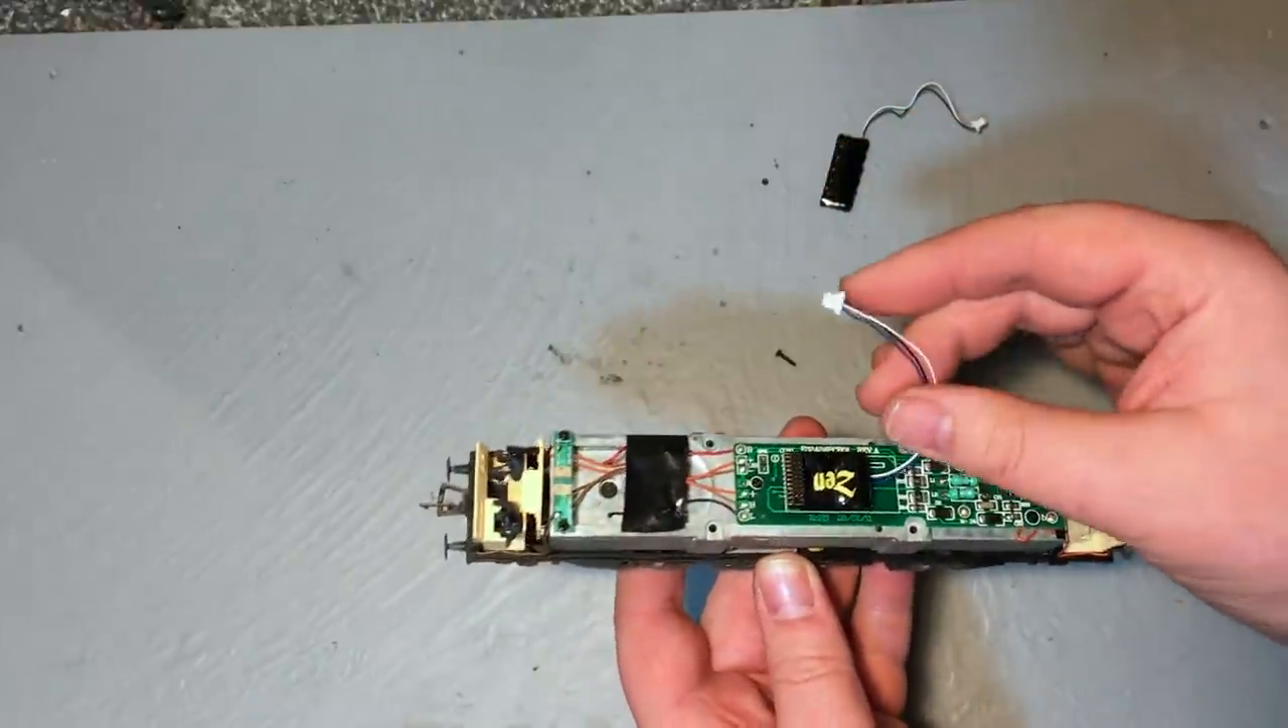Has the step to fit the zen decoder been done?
Yes.